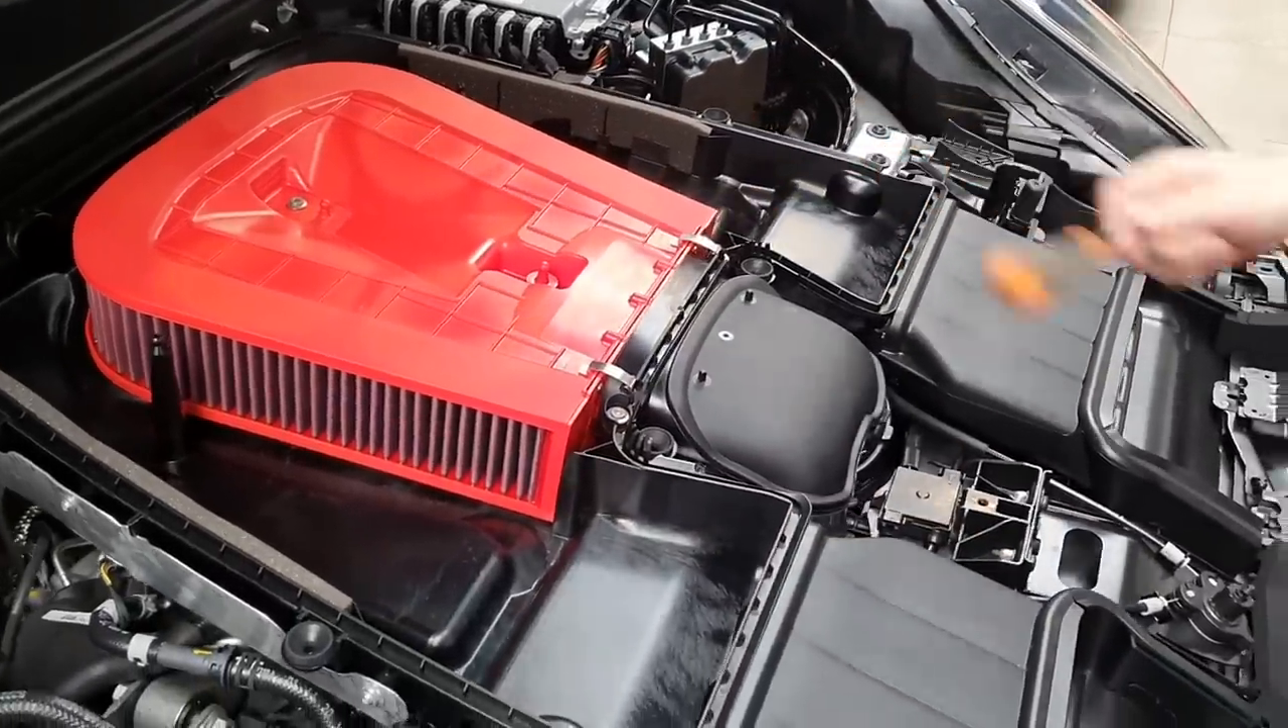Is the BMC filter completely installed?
Yes.